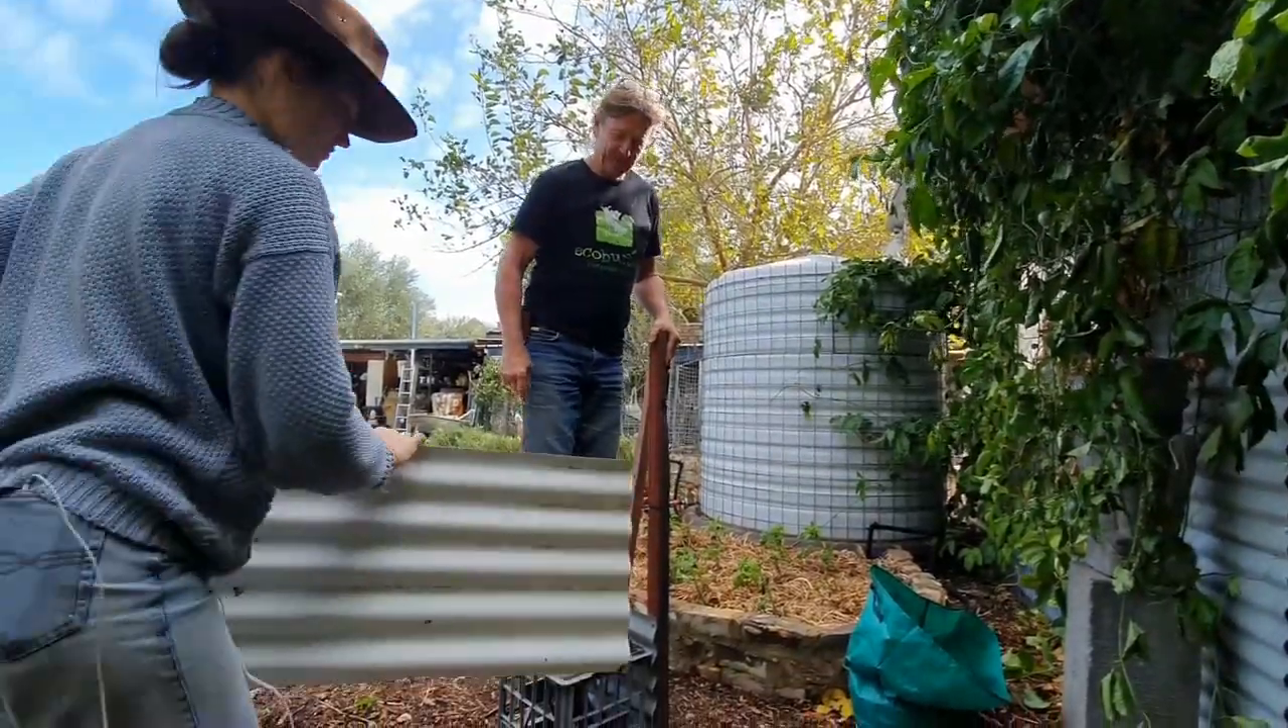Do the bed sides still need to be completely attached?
Yes.